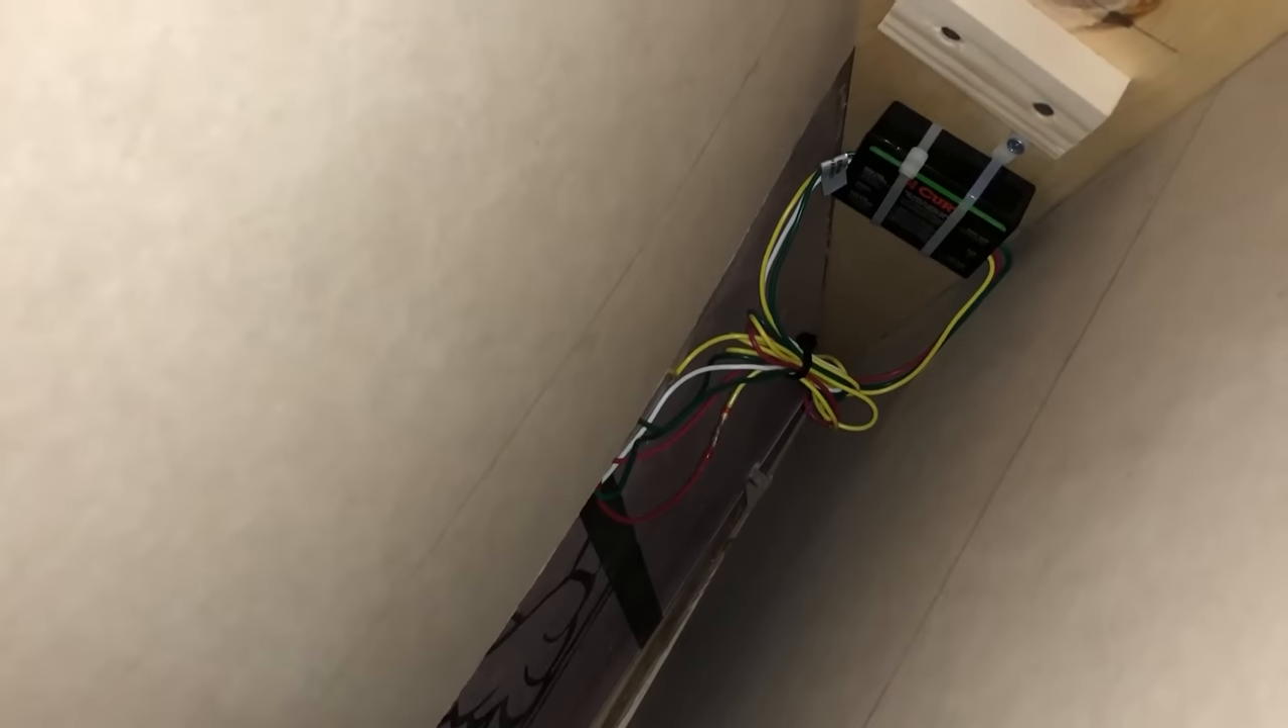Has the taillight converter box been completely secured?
Yes.